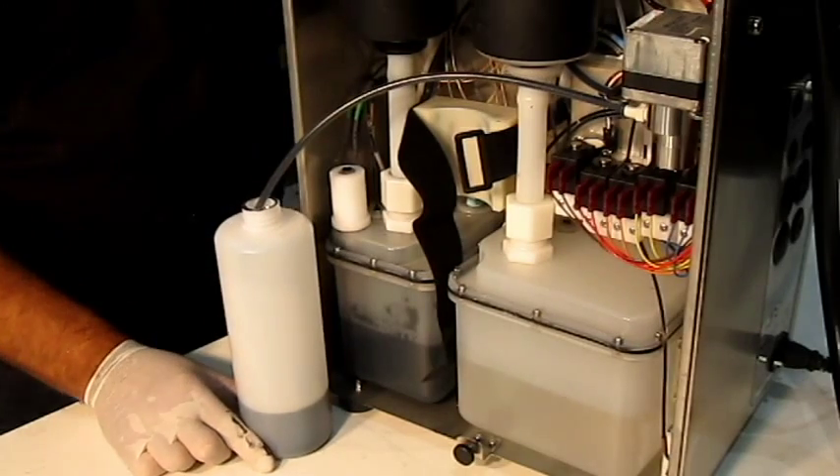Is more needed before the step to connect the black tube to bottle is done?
No.